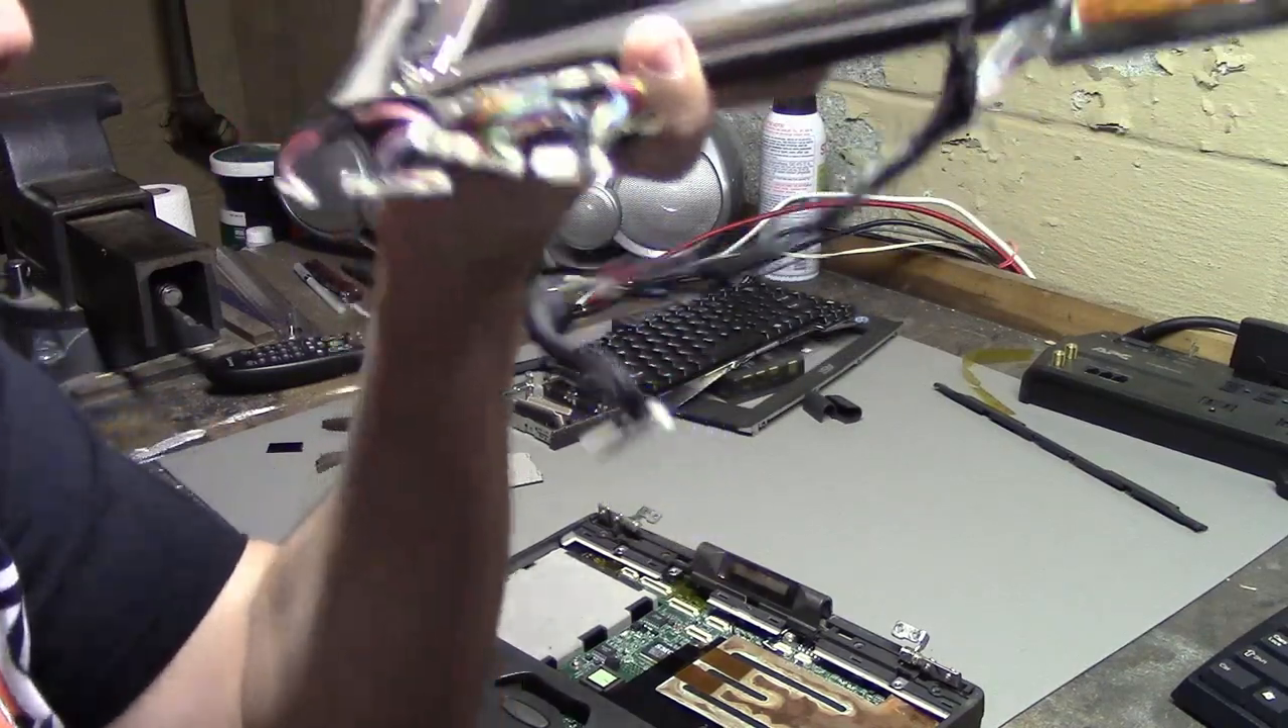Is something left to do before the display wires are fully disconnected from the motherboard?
No.